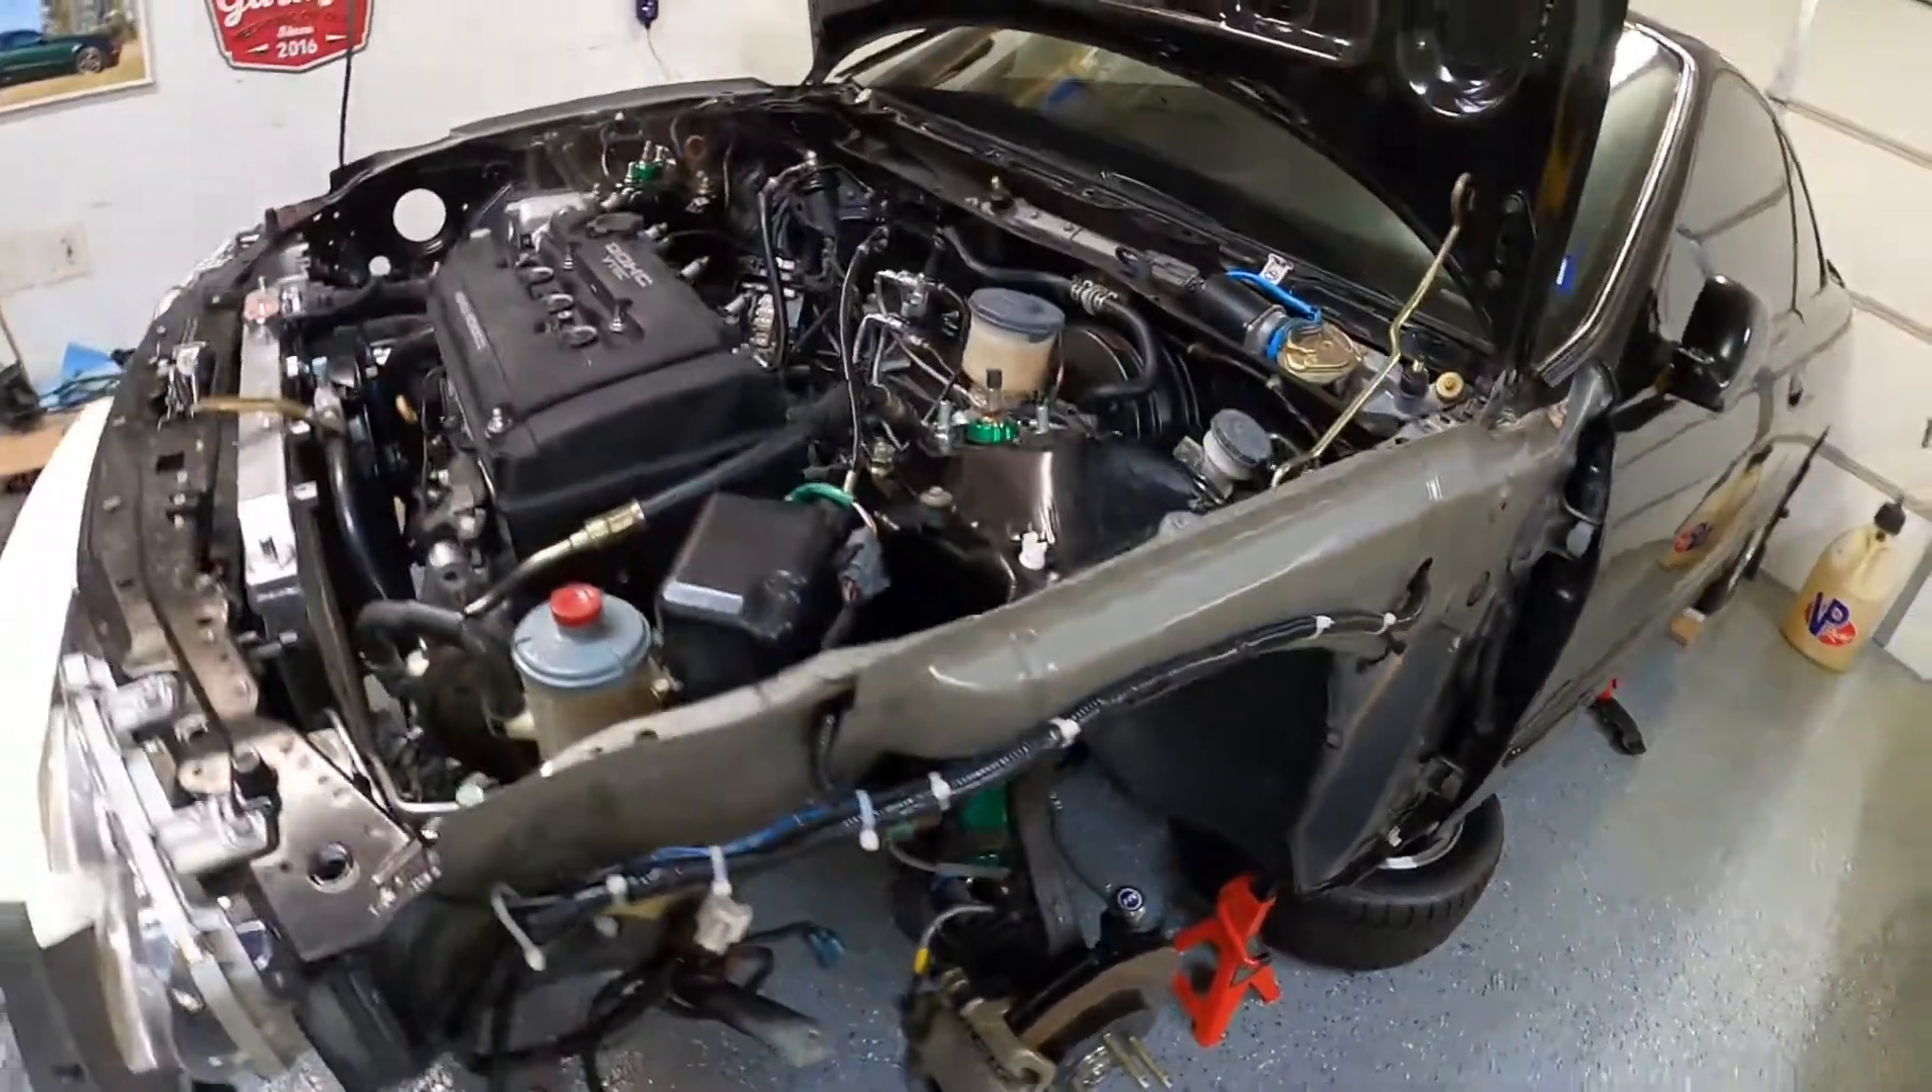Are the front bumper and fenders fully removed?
Yes.